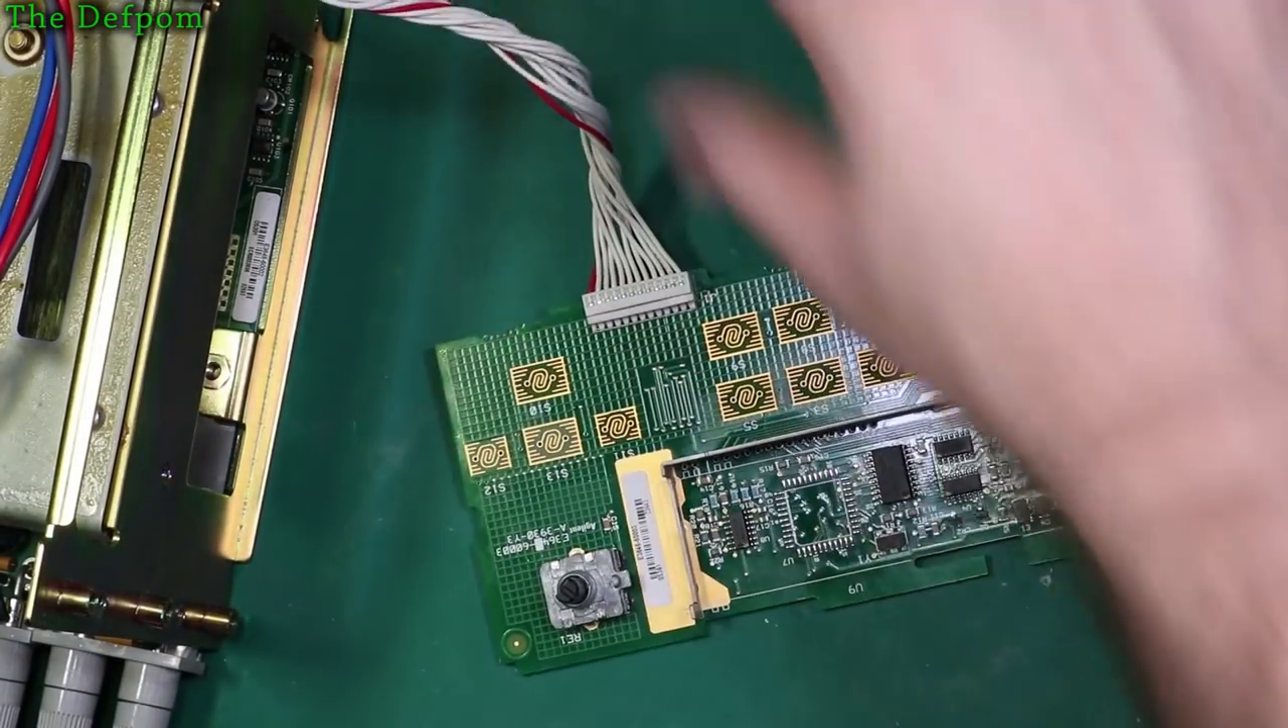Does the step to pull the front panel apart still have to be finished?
No.